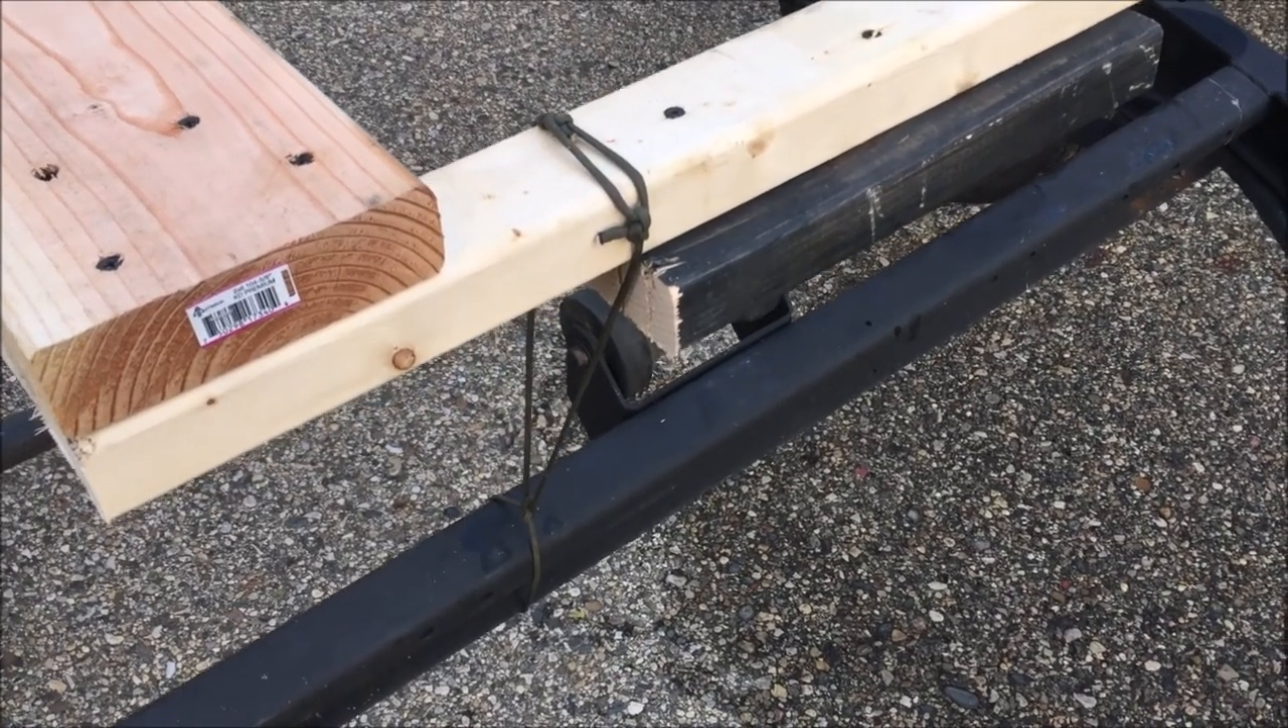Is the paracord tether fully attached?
Yes.